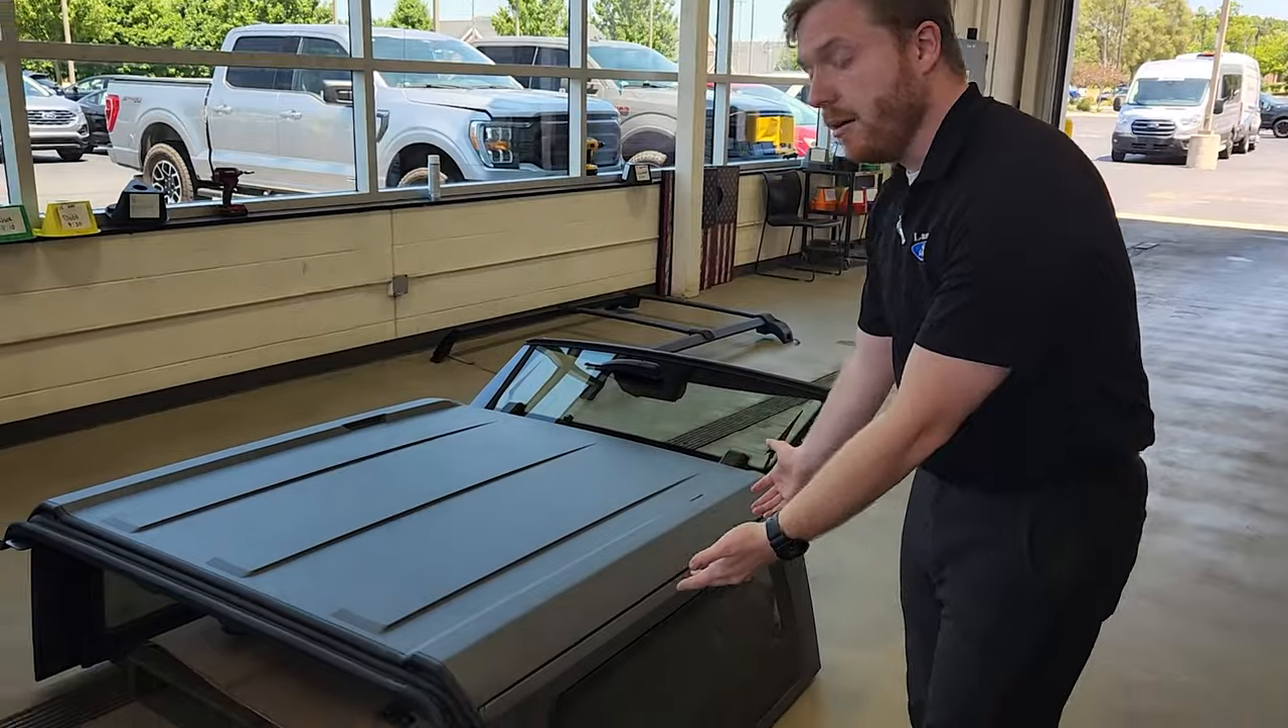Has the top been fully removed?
Yes.